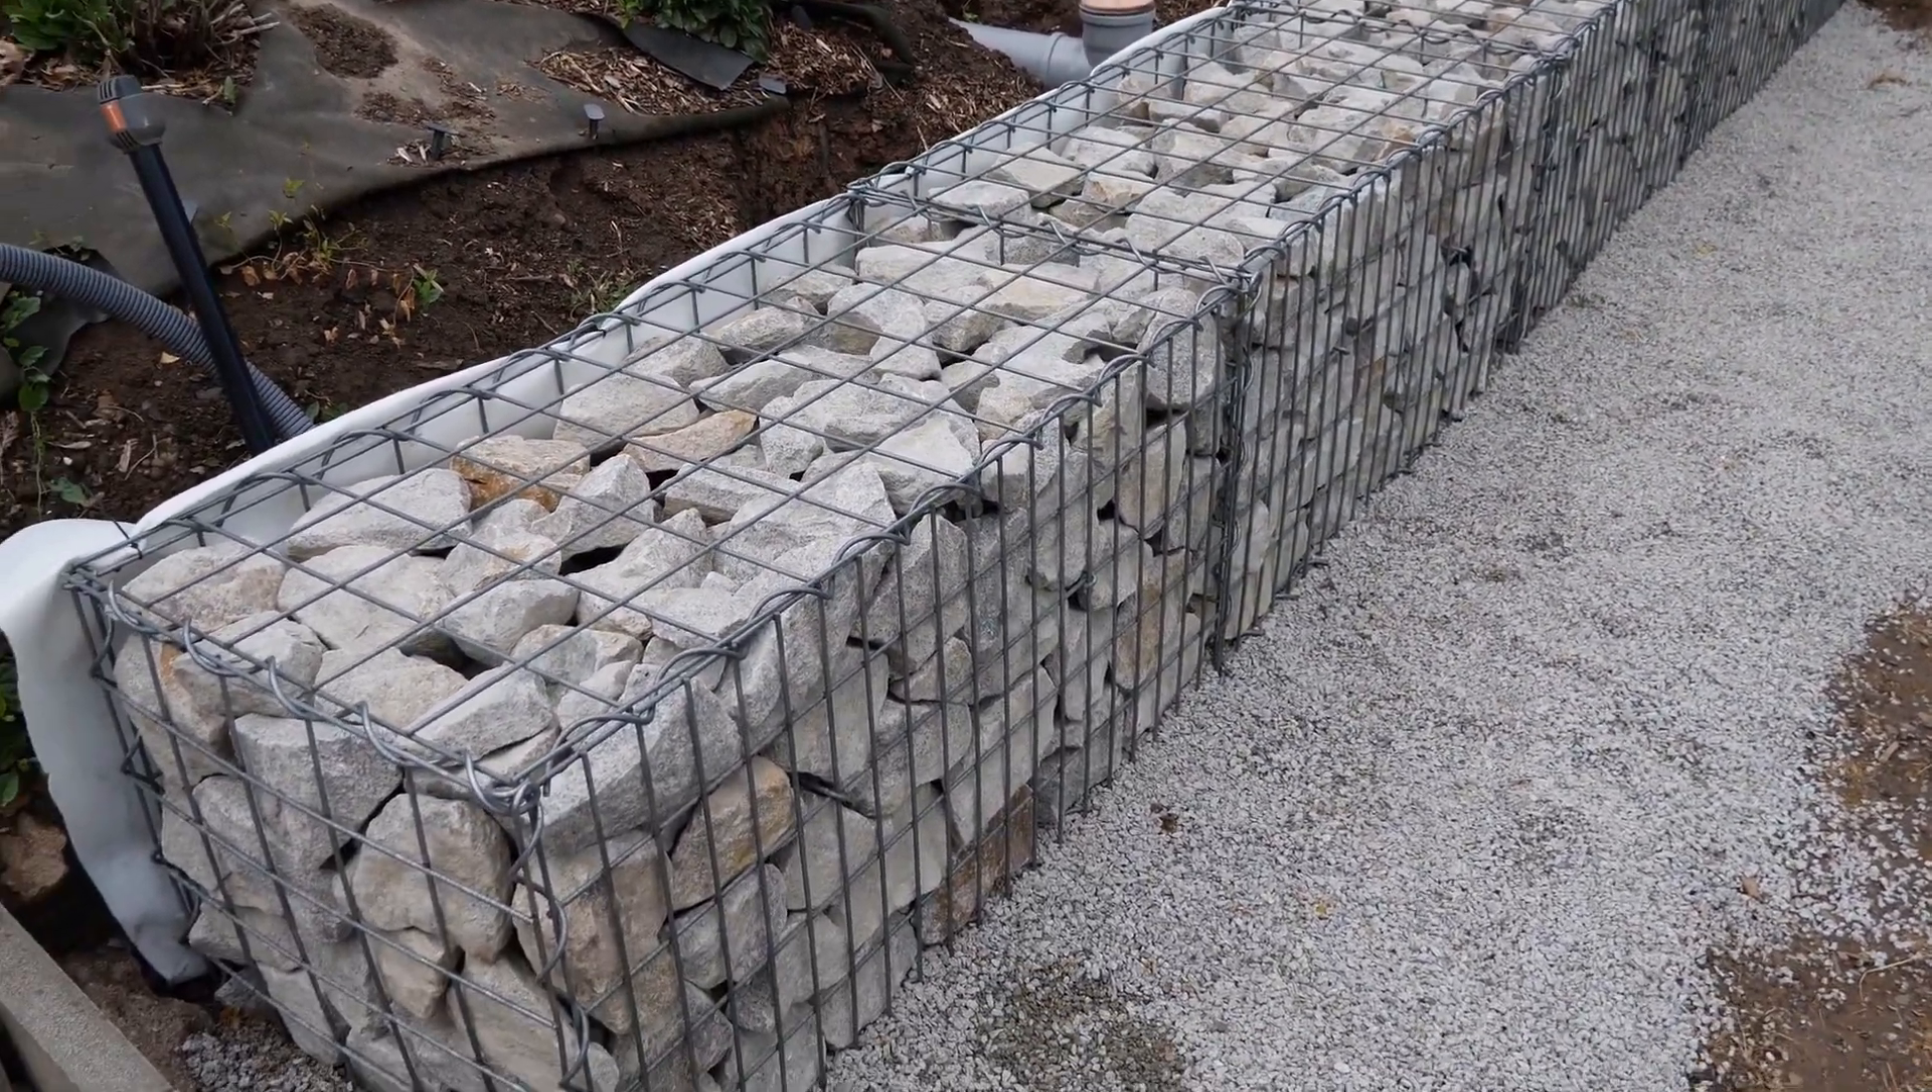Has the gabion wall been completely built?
Yes.